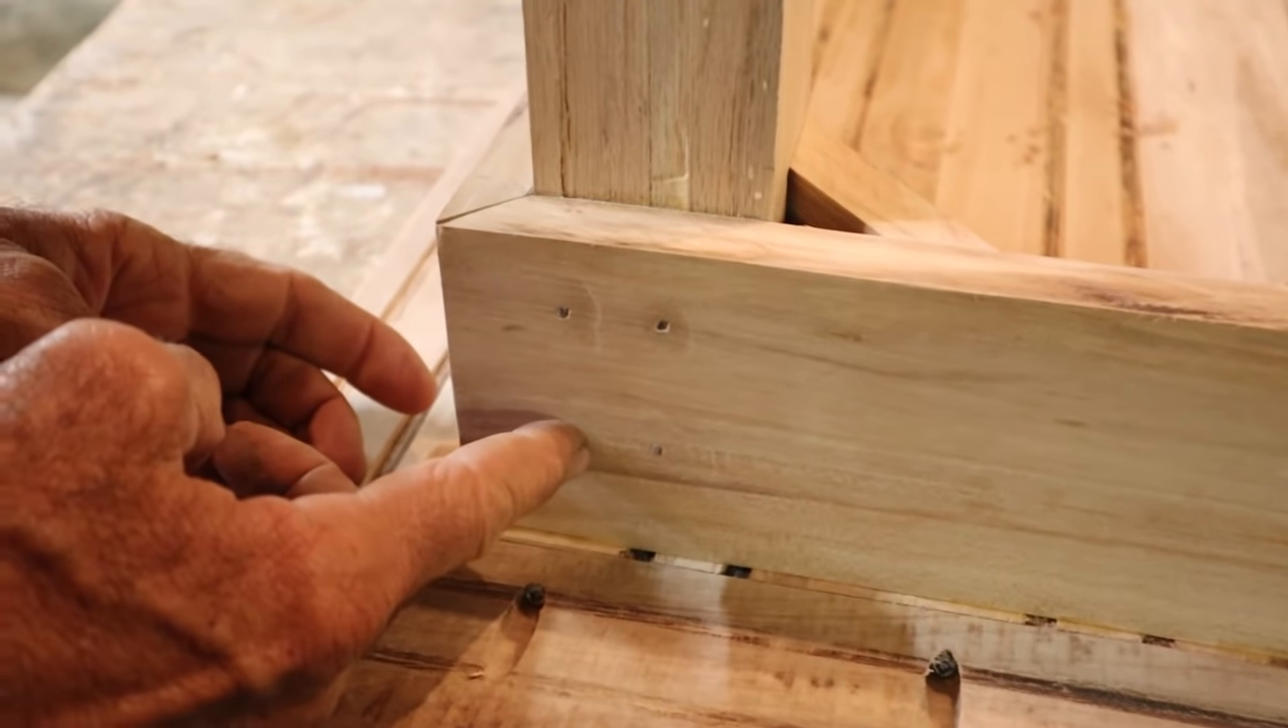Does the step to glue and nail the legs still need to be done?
No.